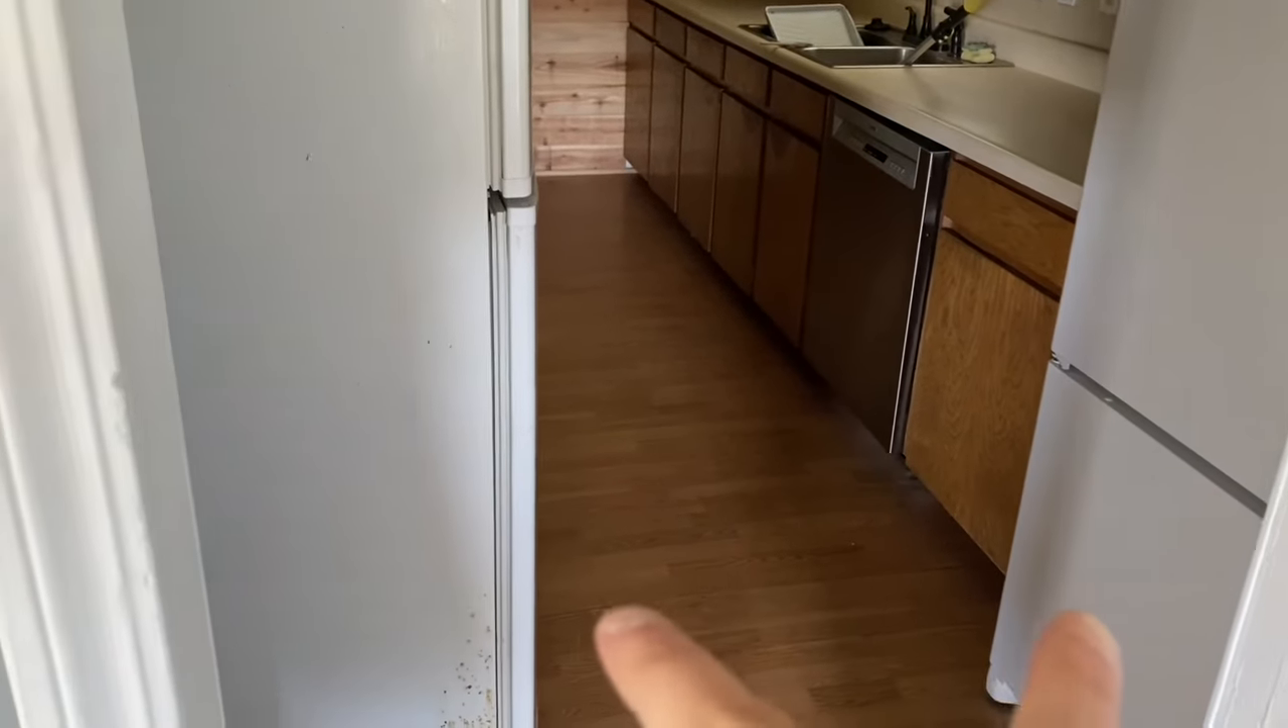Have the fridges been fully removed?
No.